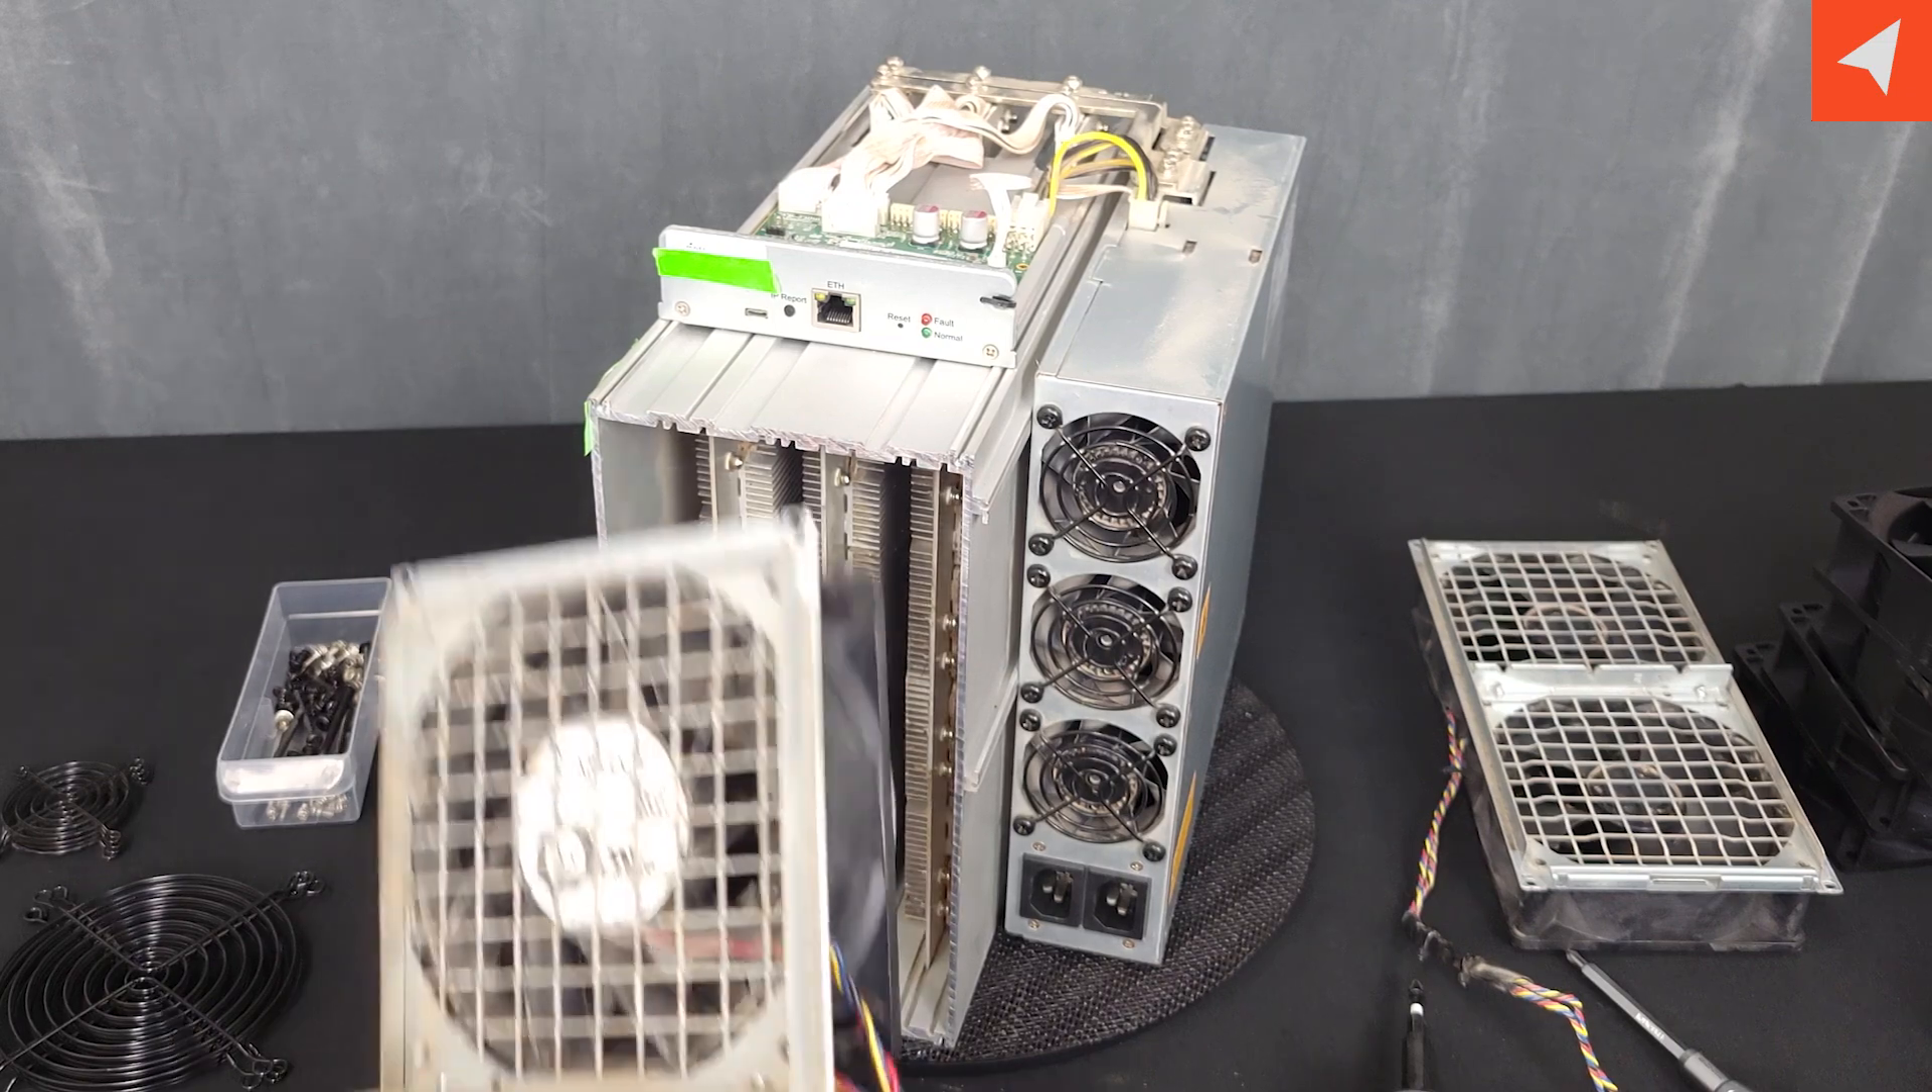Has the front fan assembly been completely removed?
Yes.